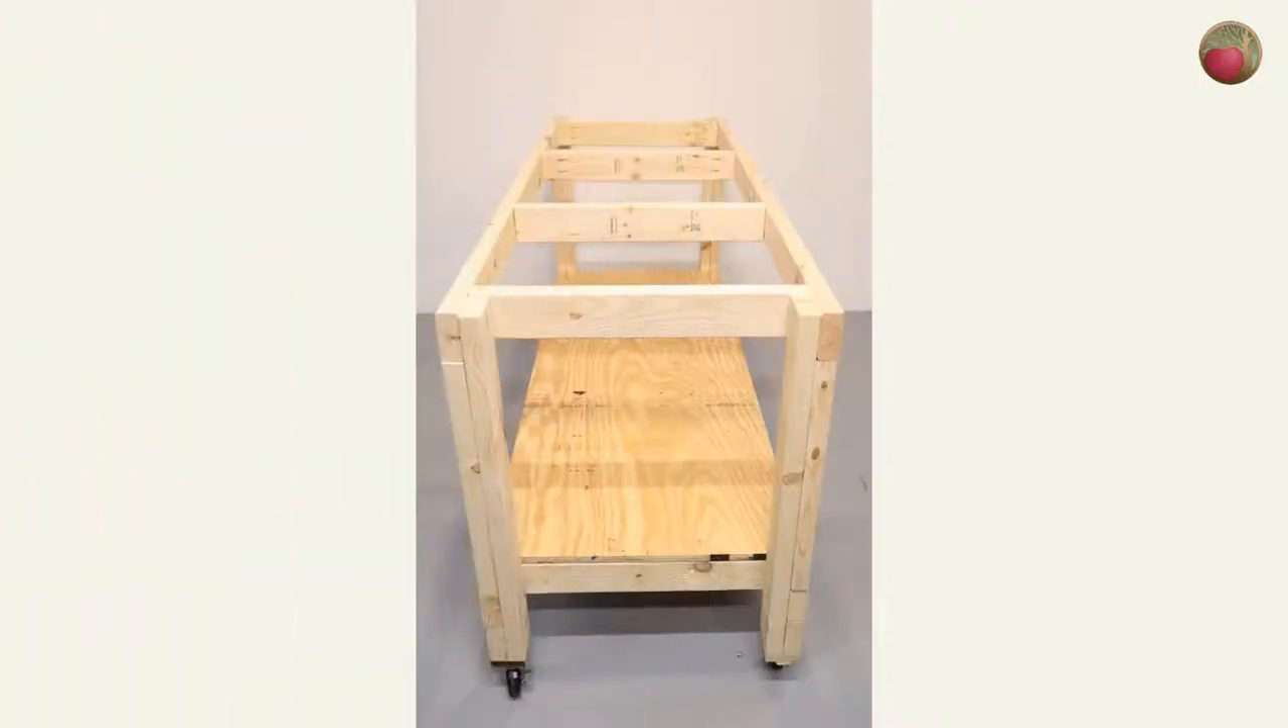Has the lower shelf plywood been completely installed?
Yes.